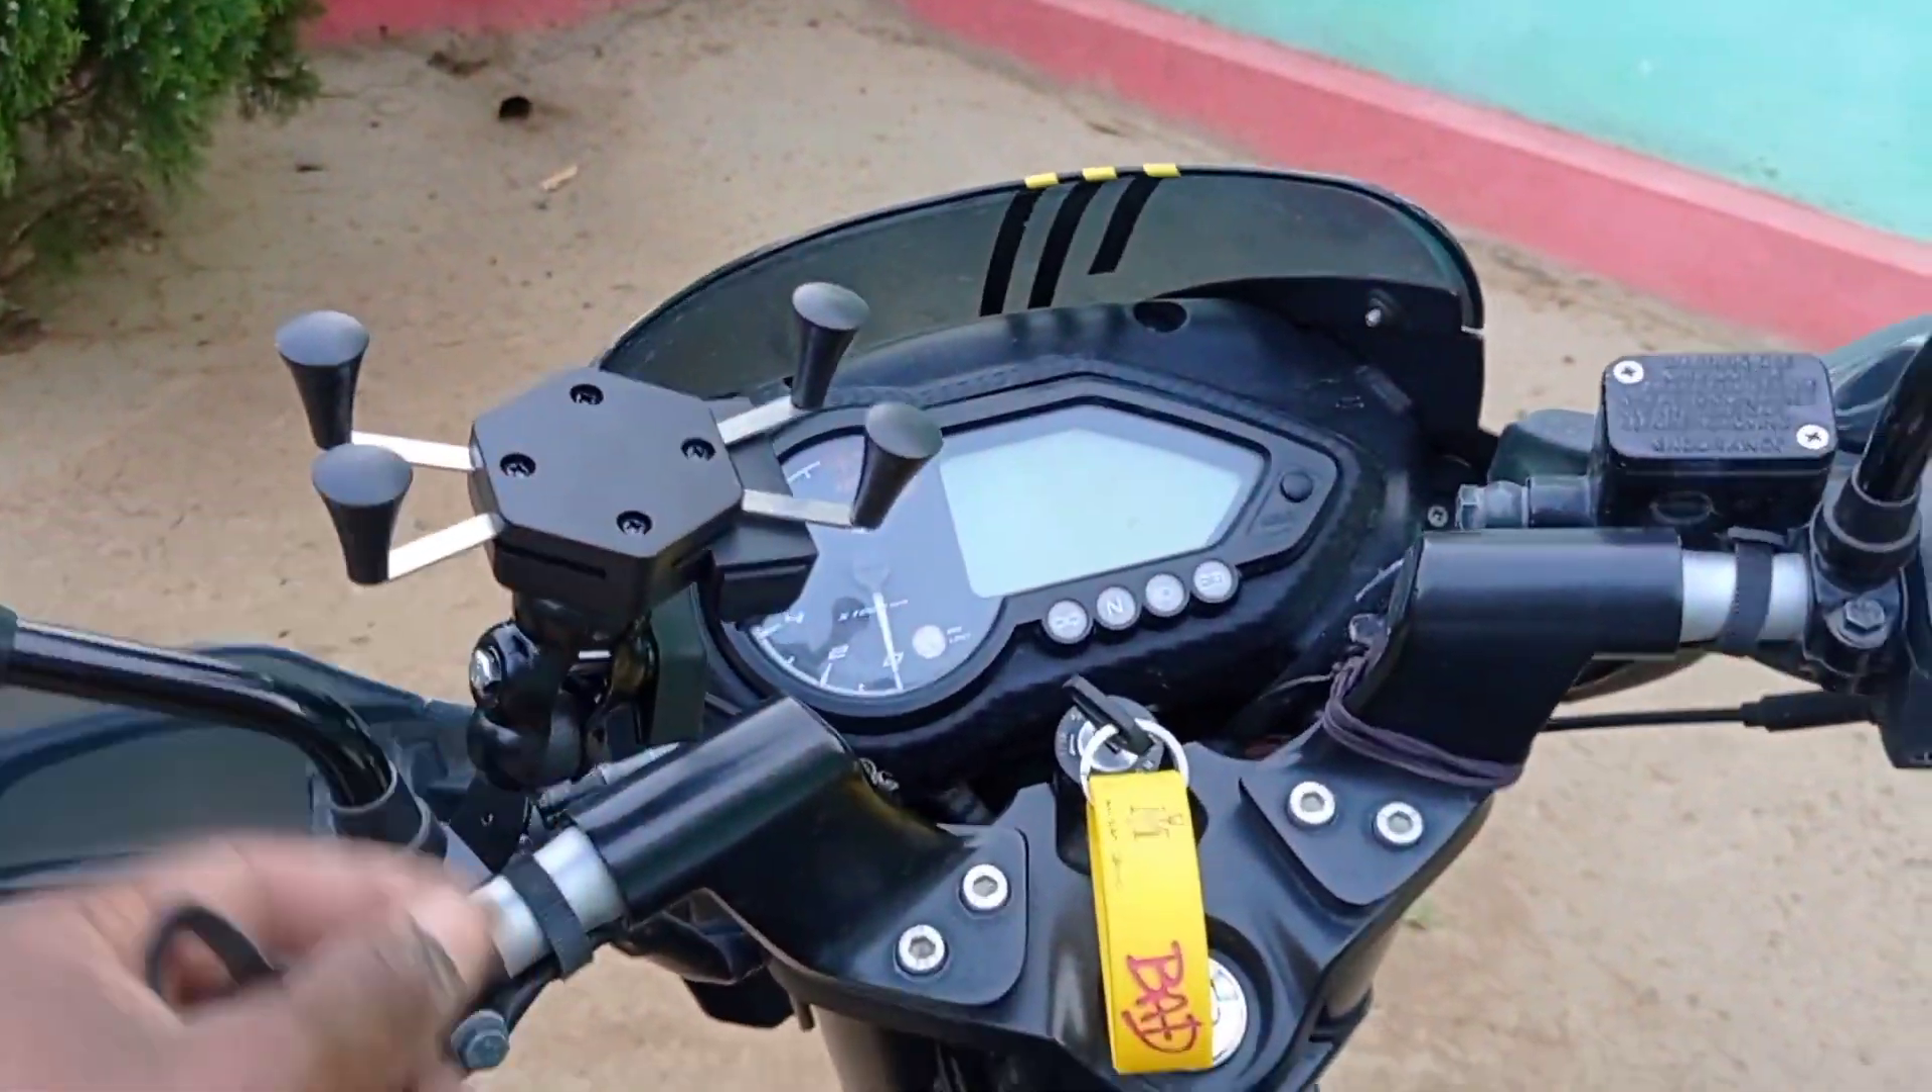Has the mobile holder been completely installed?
Yes.